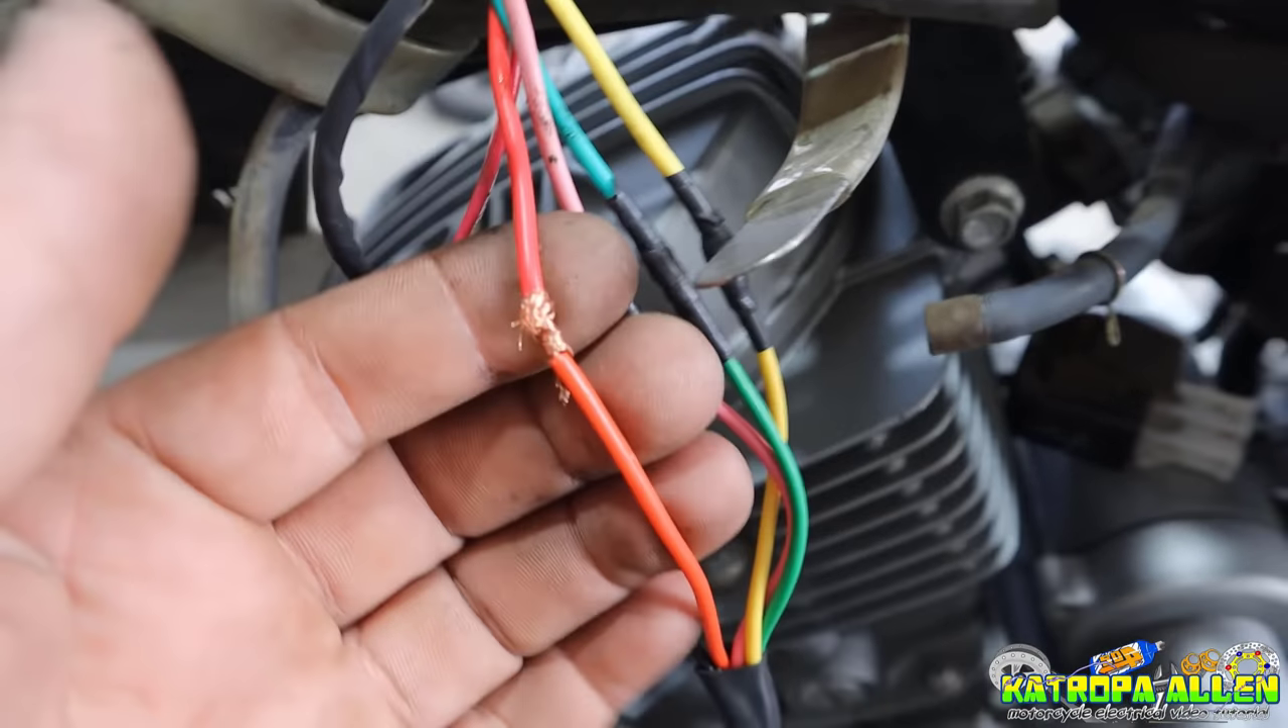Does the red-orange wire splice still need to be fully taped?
Yes.